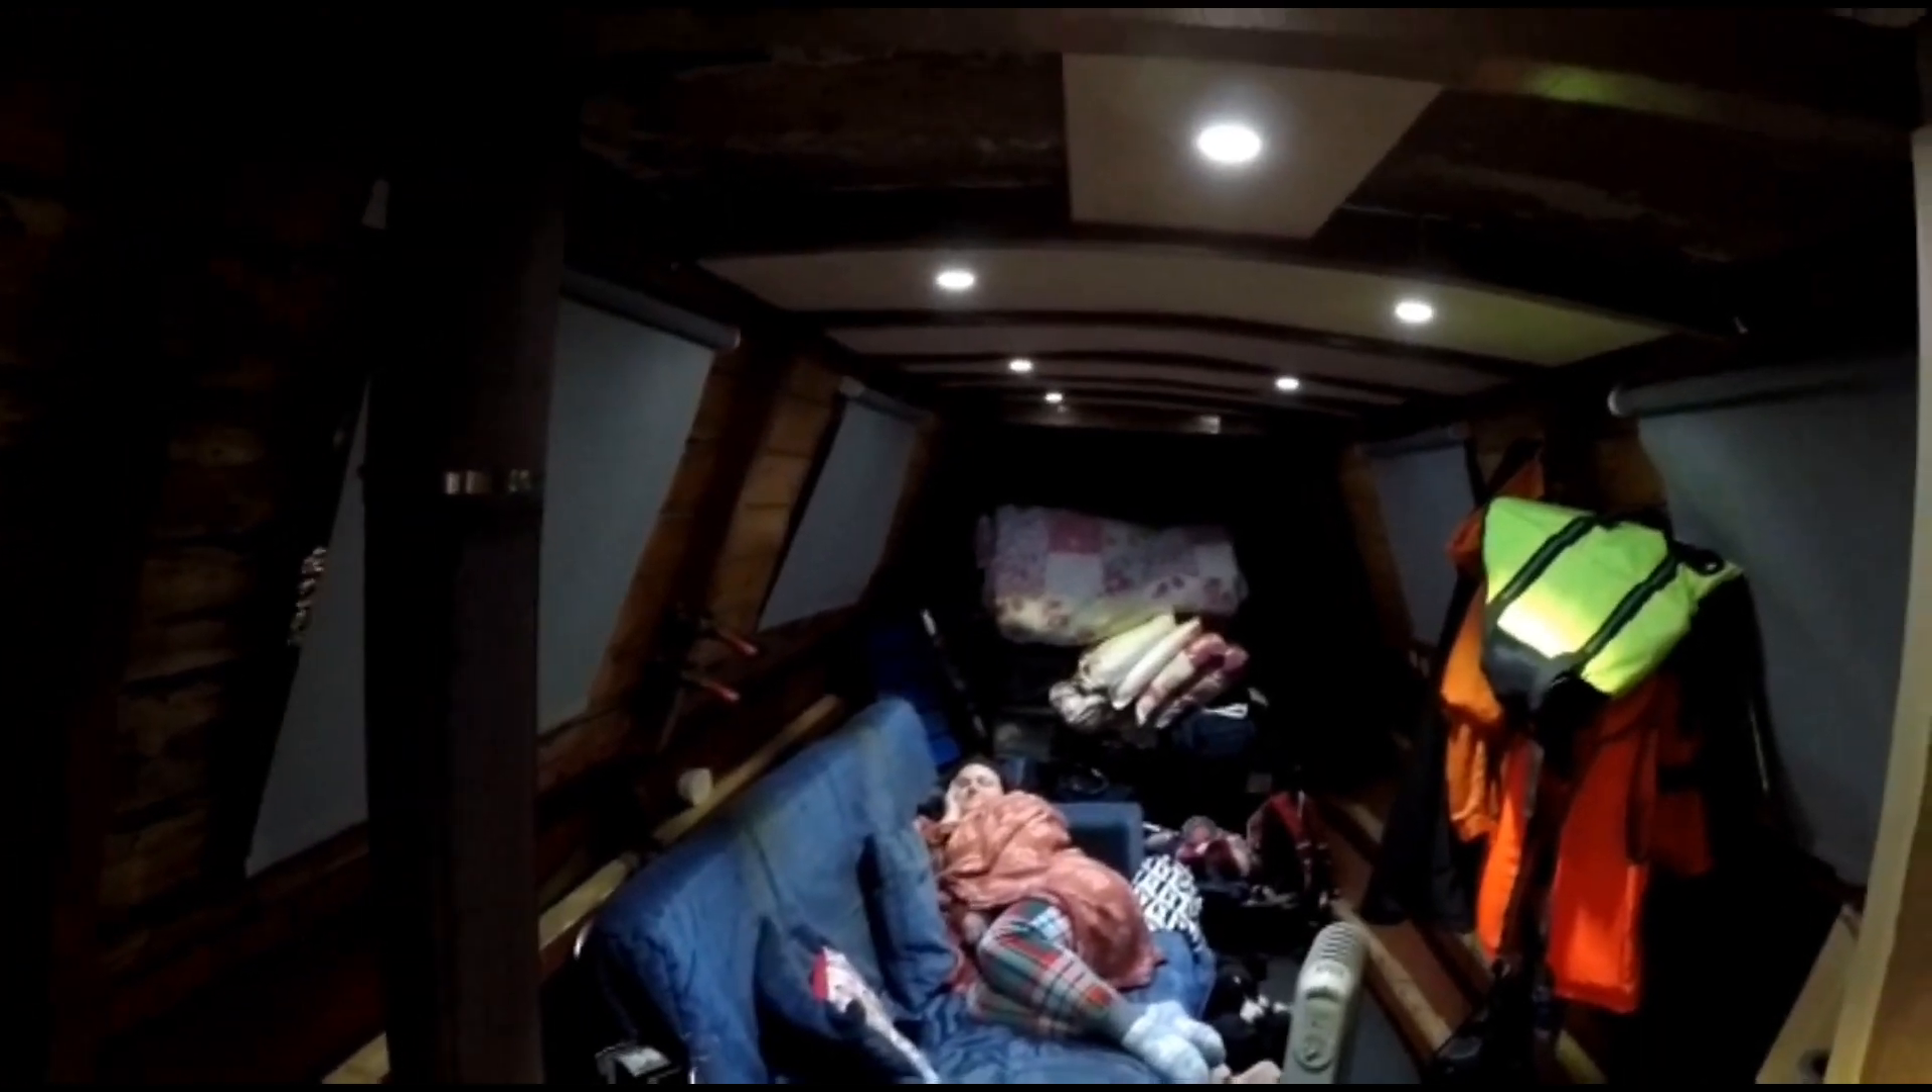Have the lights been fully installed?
Yes.